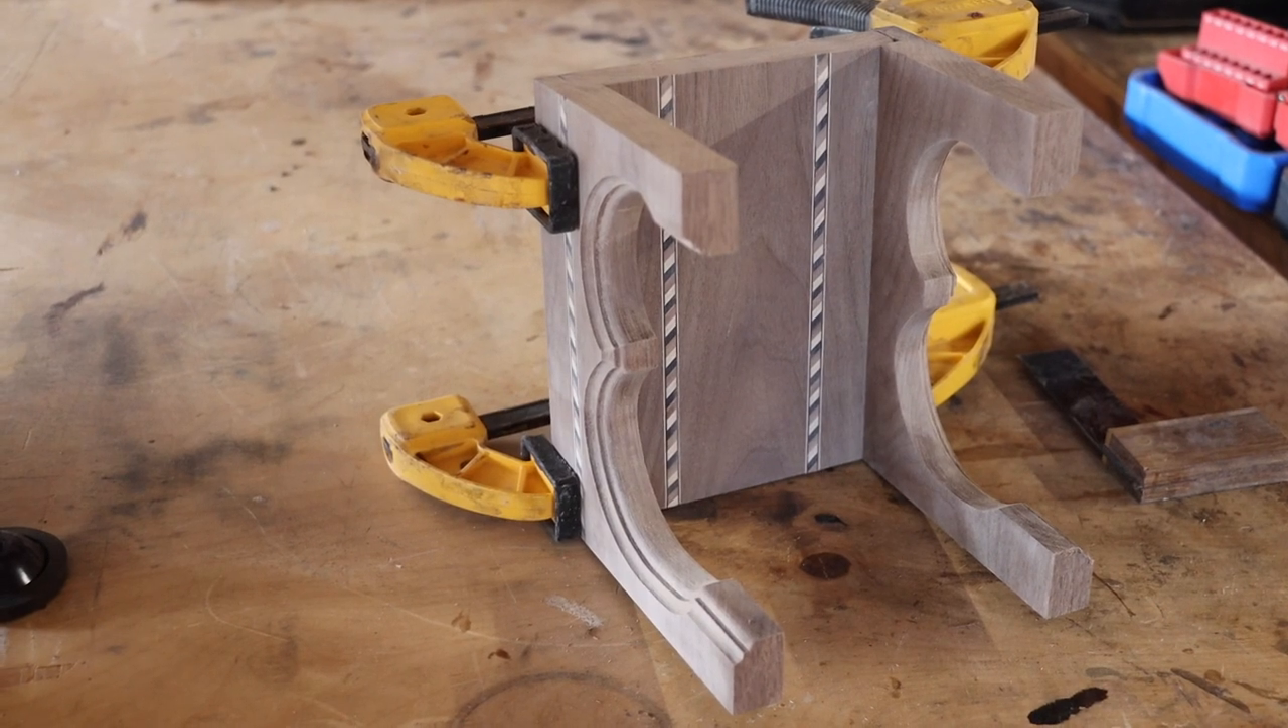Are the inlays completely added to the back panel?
Yes.